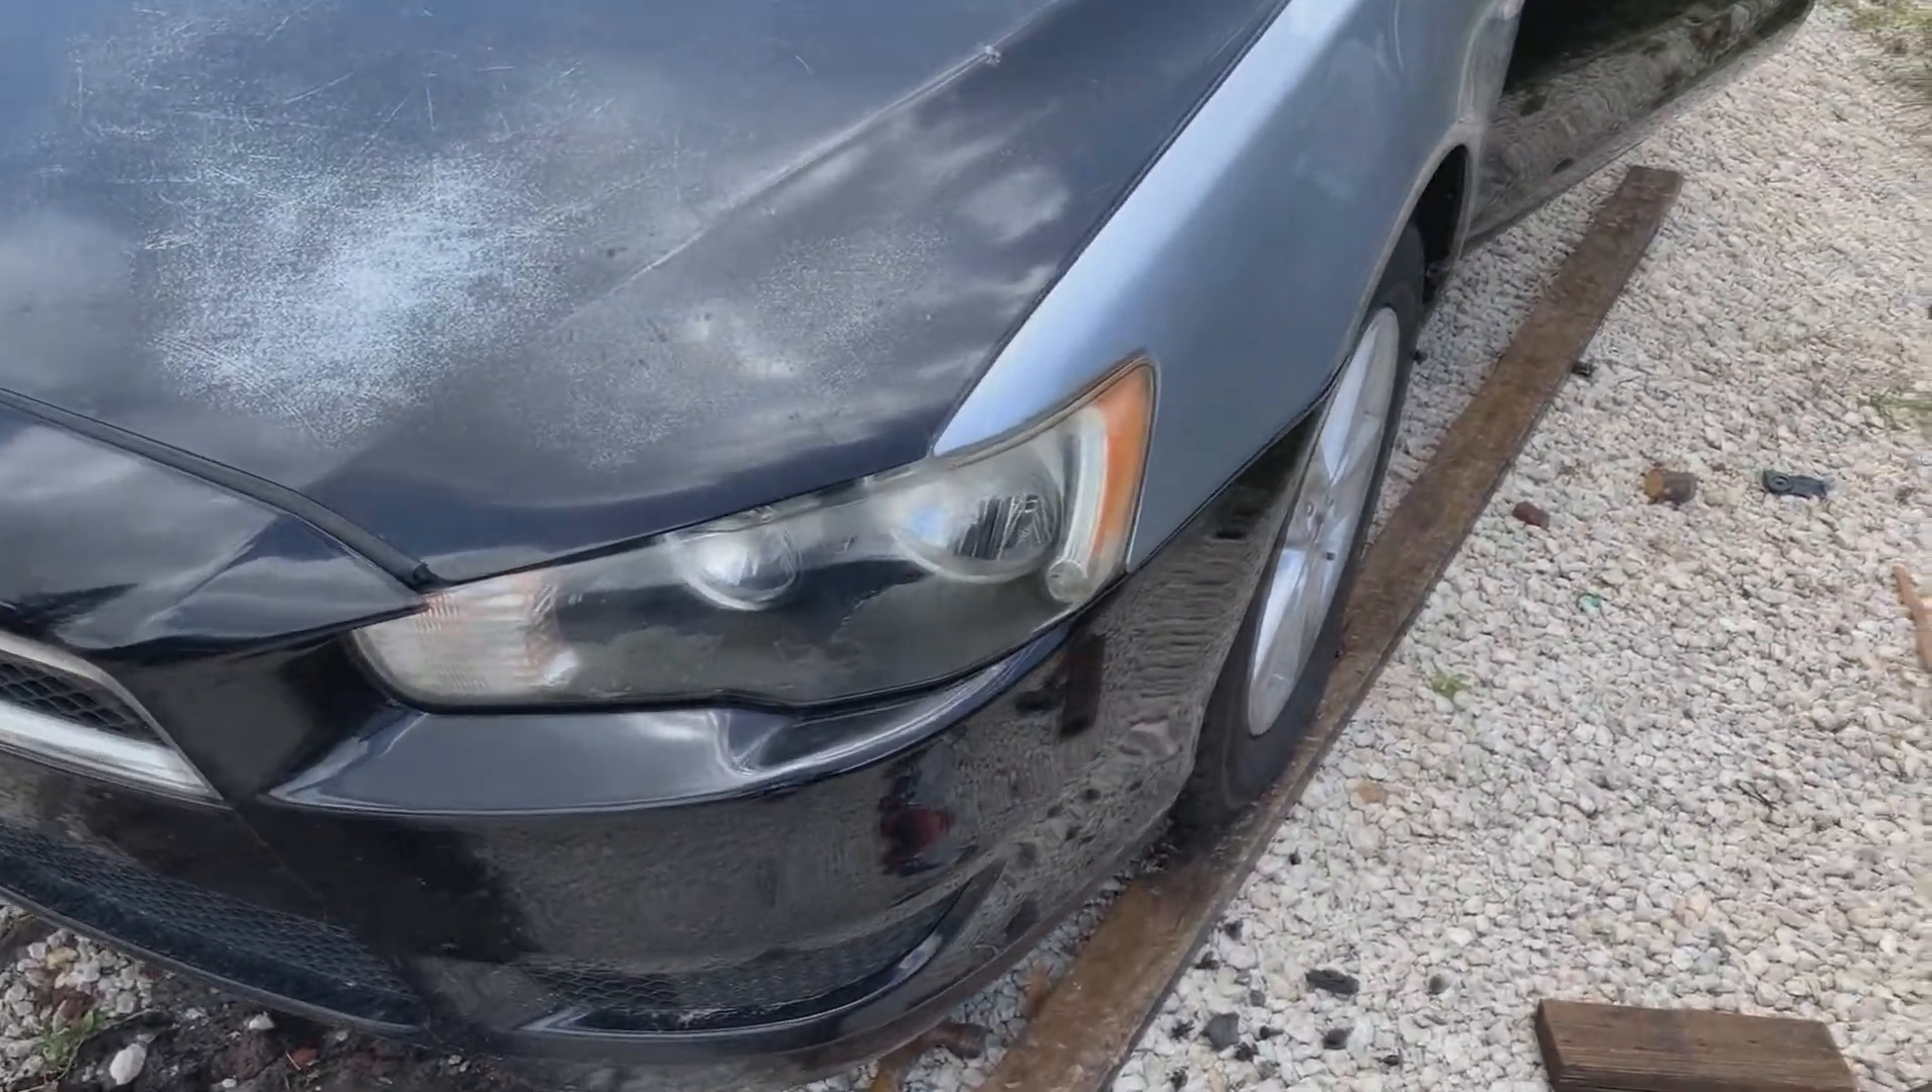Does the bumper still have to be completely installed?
No.